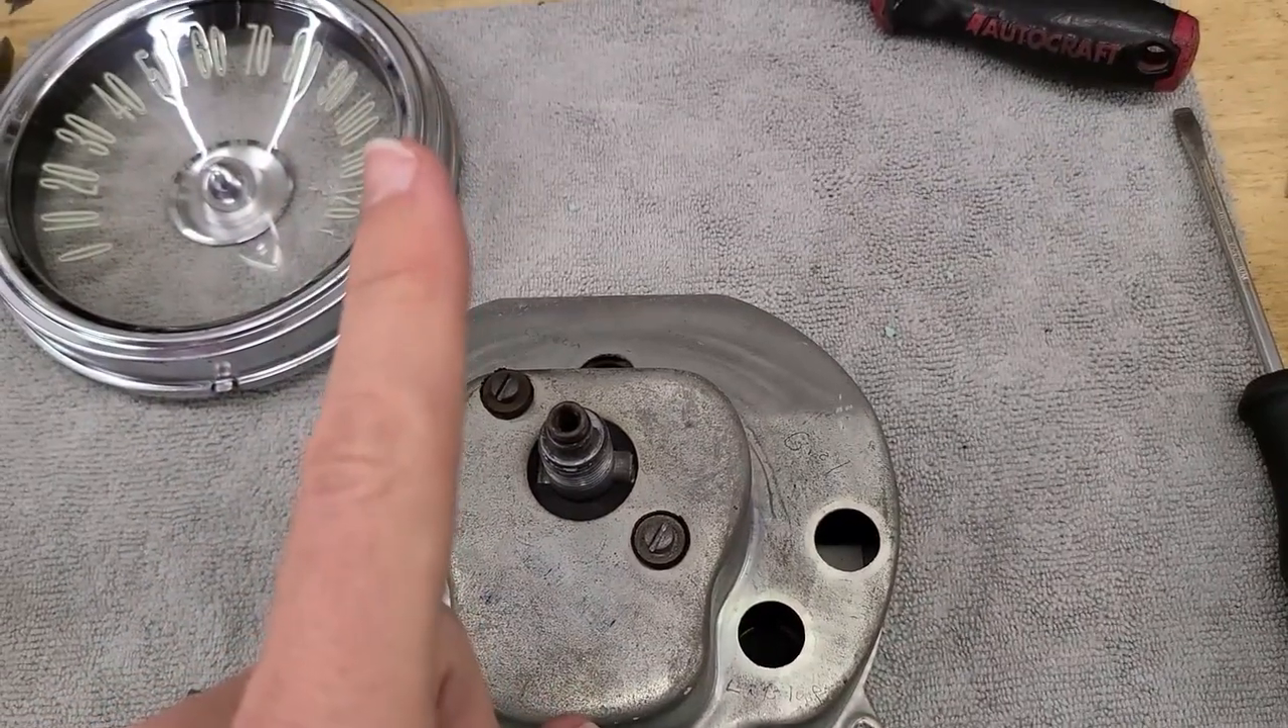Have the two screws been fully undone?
No.